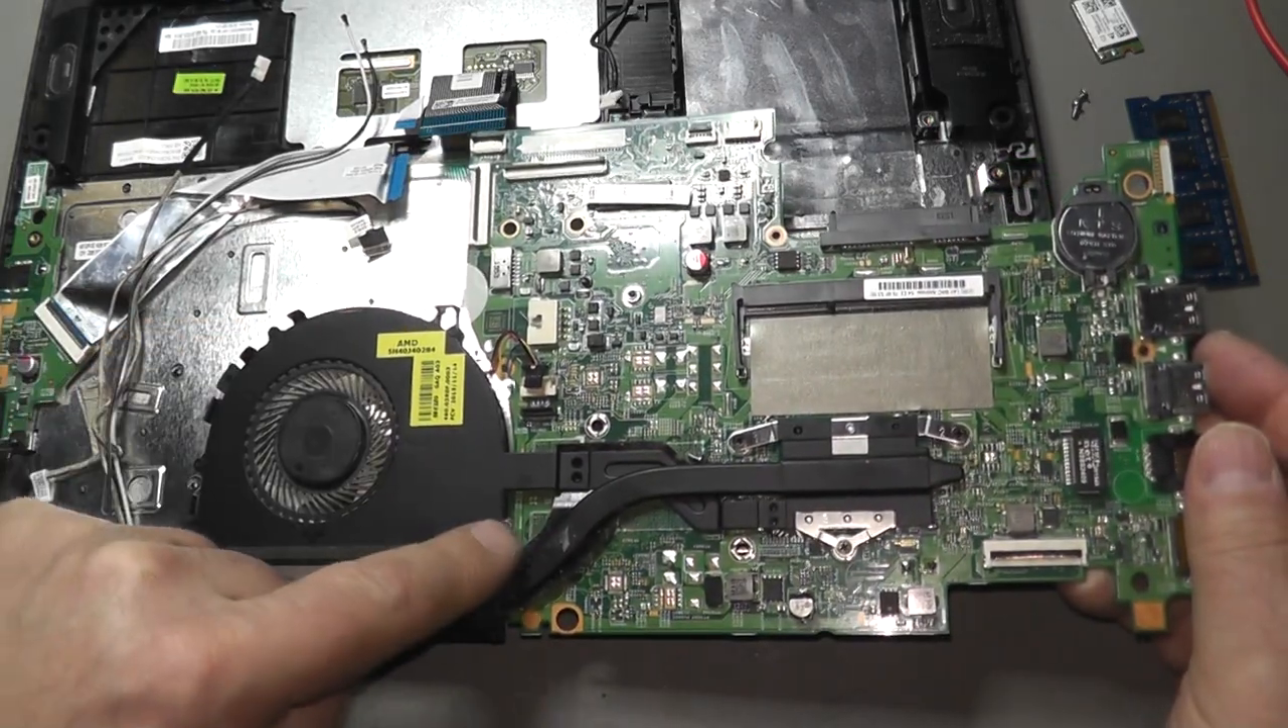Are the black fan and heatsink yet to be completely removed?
Yes.